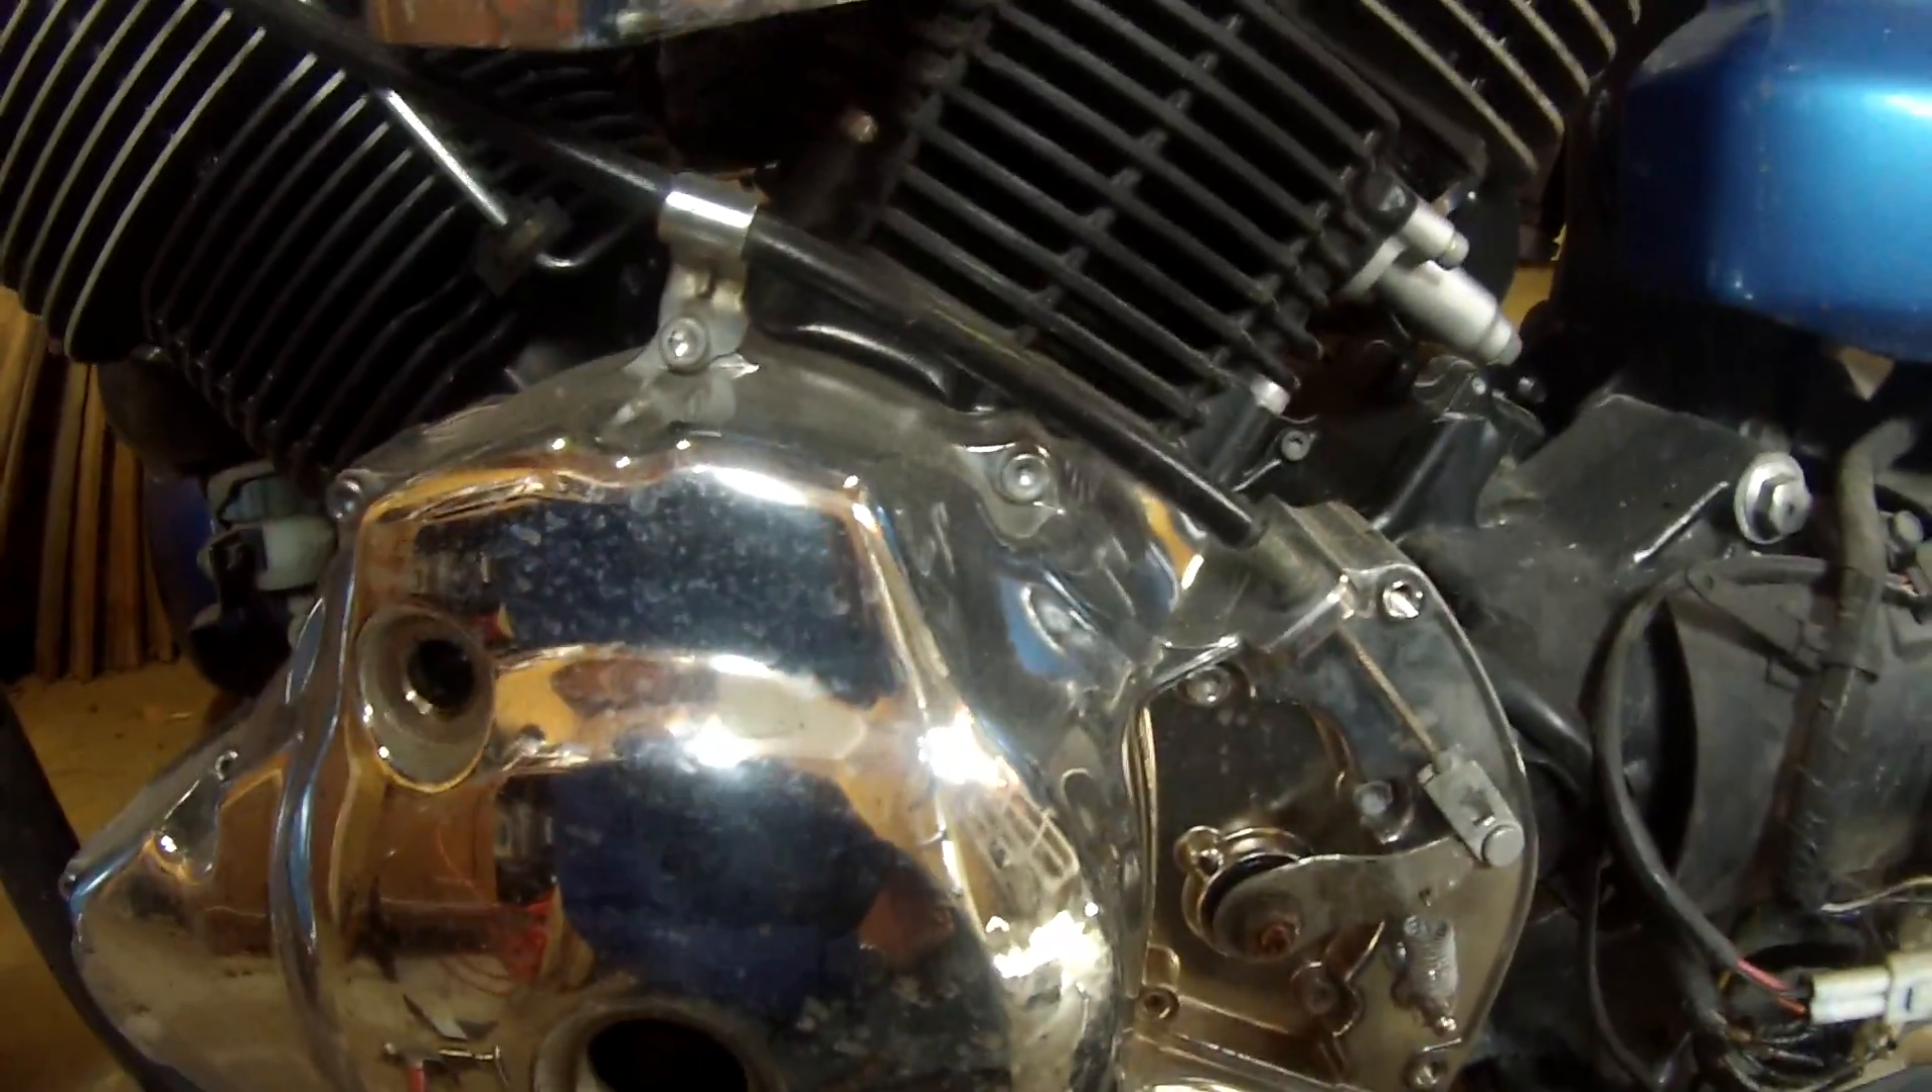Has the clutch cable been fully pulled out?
No.